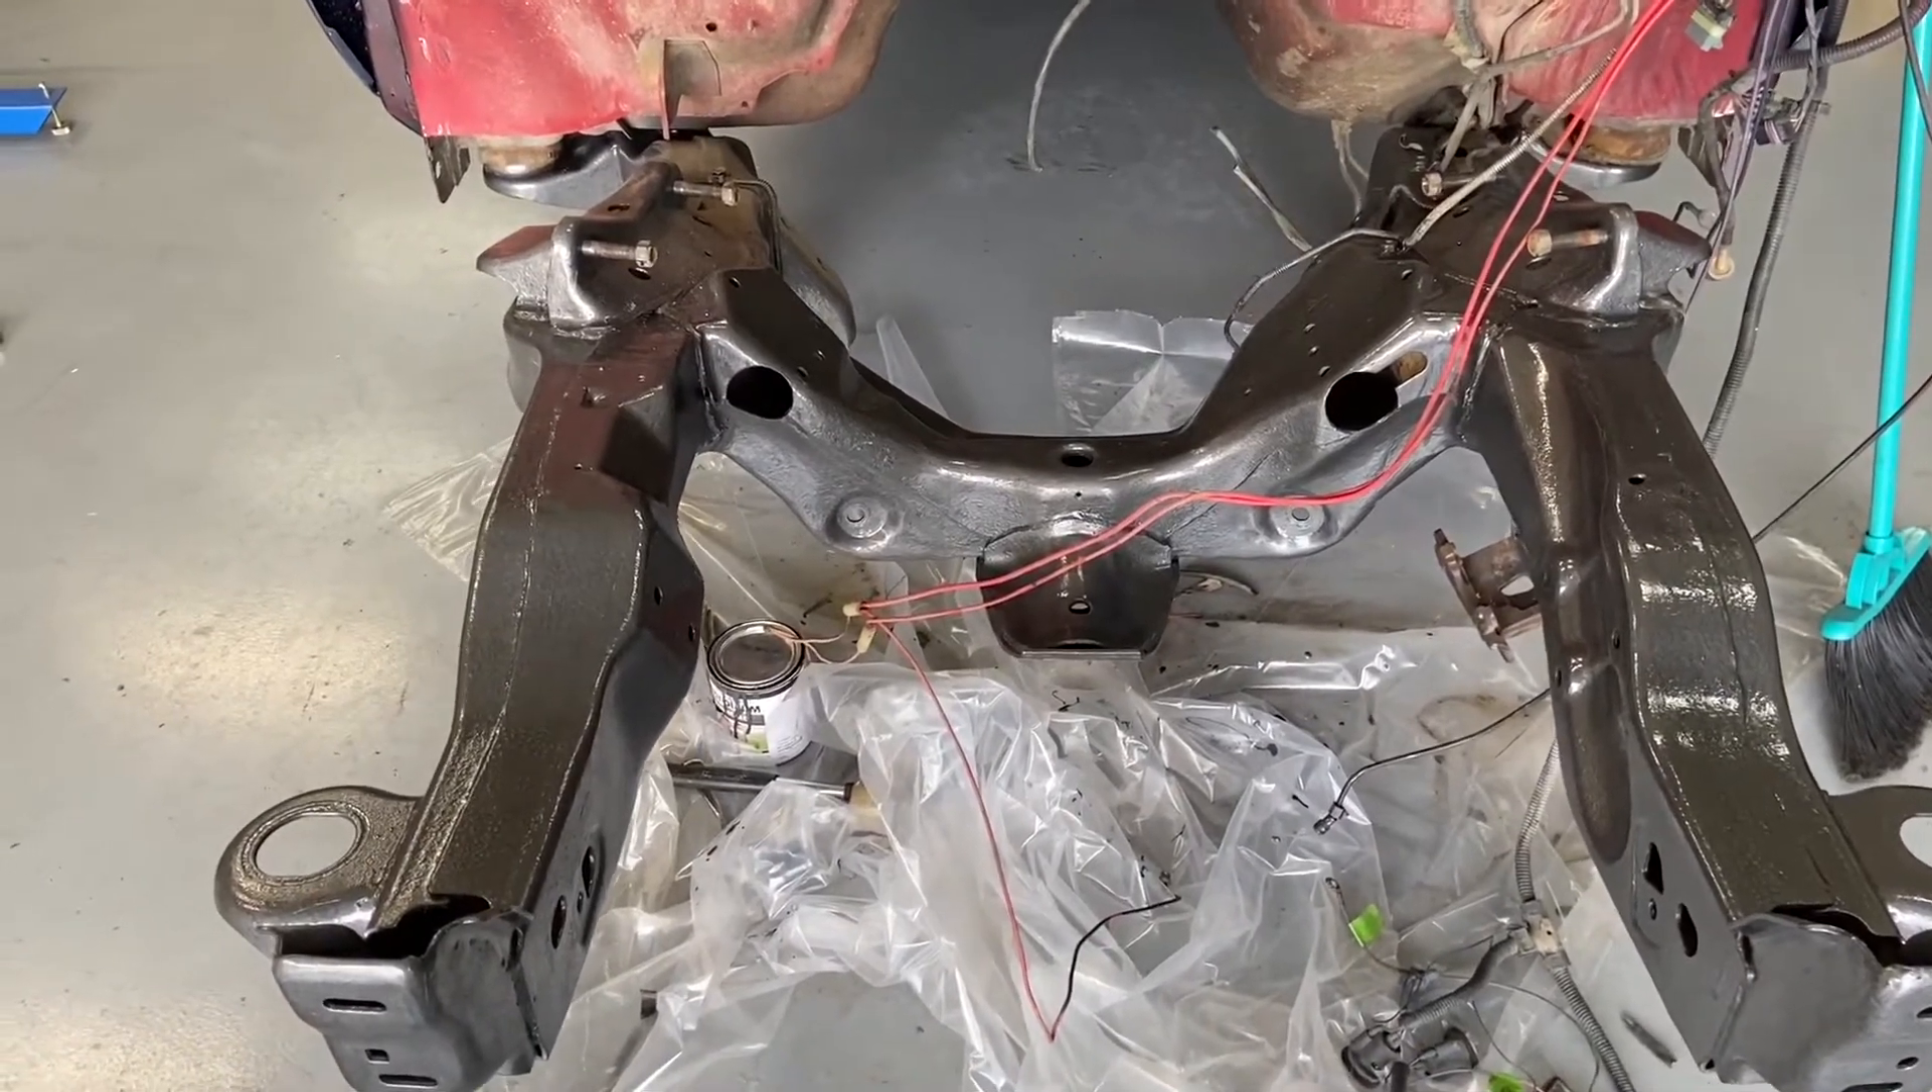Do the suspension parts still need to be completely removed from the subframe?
No.